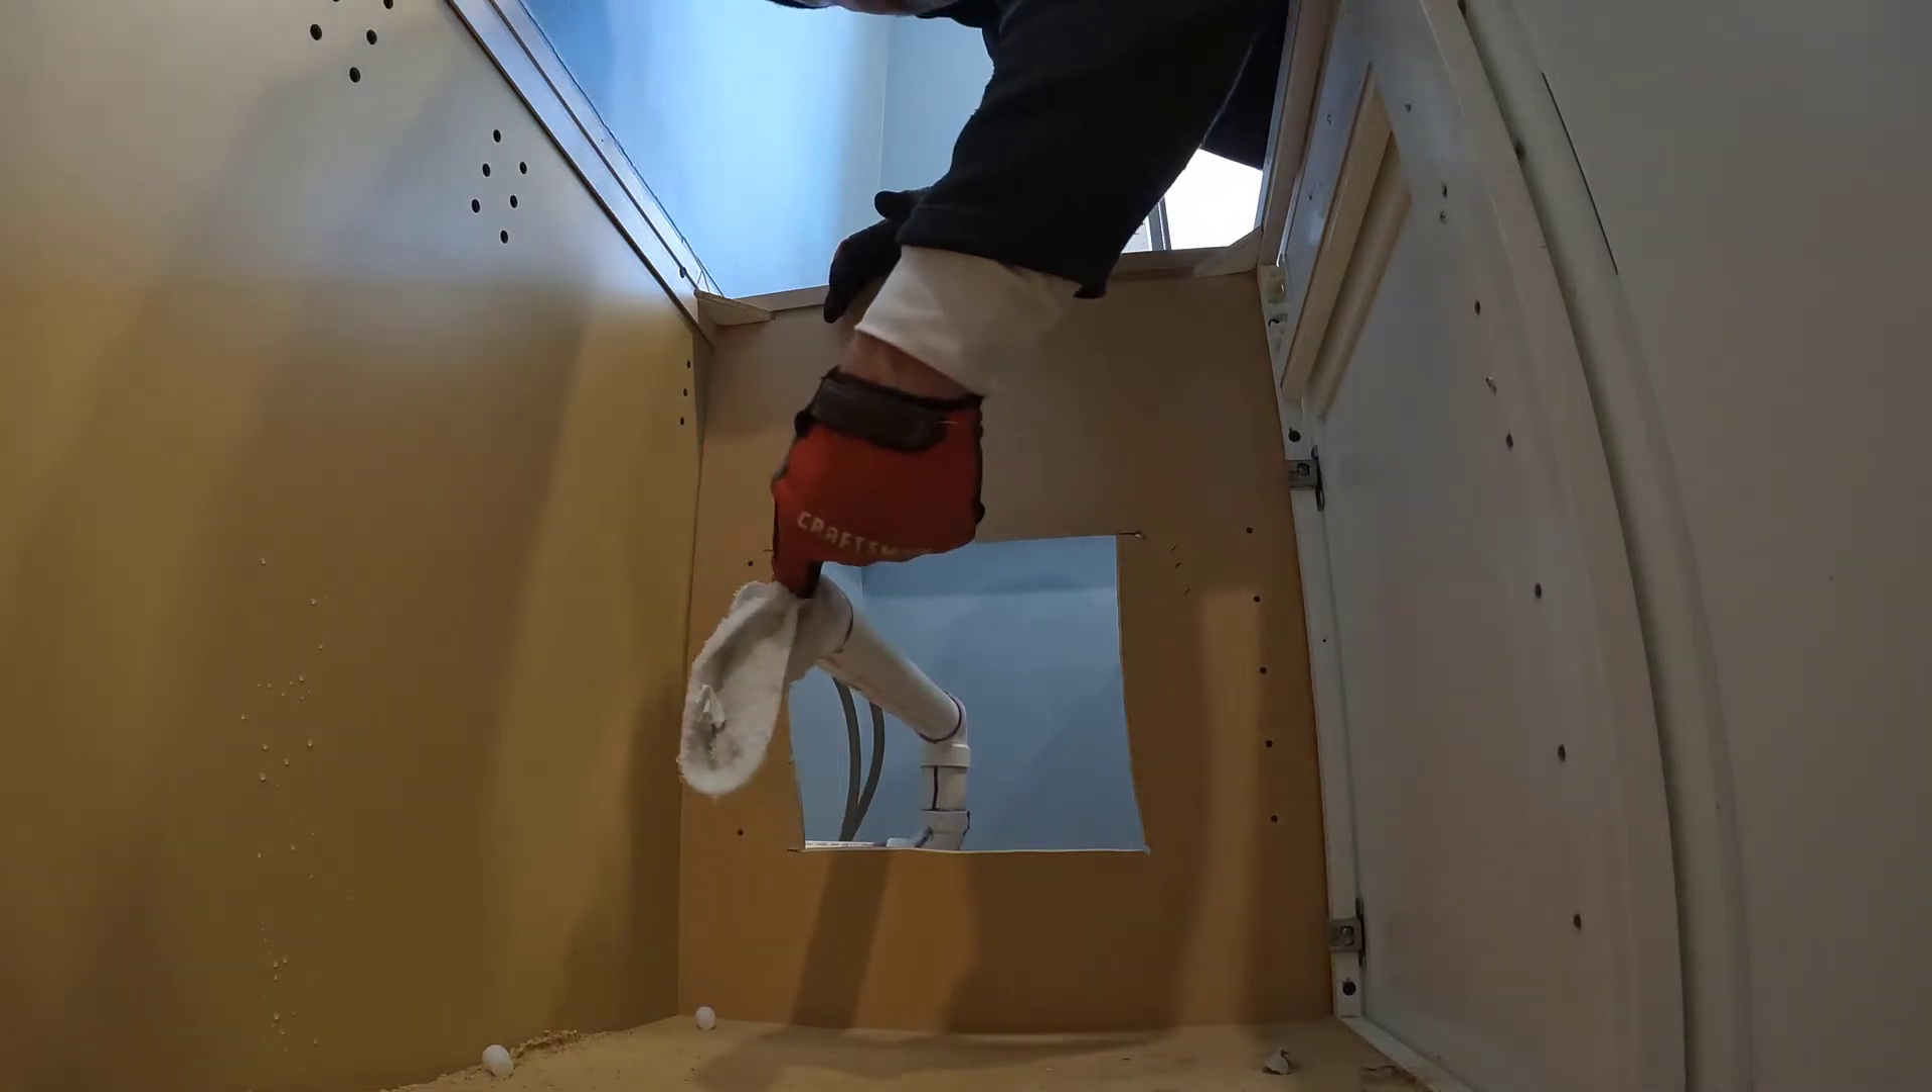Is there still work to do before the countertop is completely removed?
No.